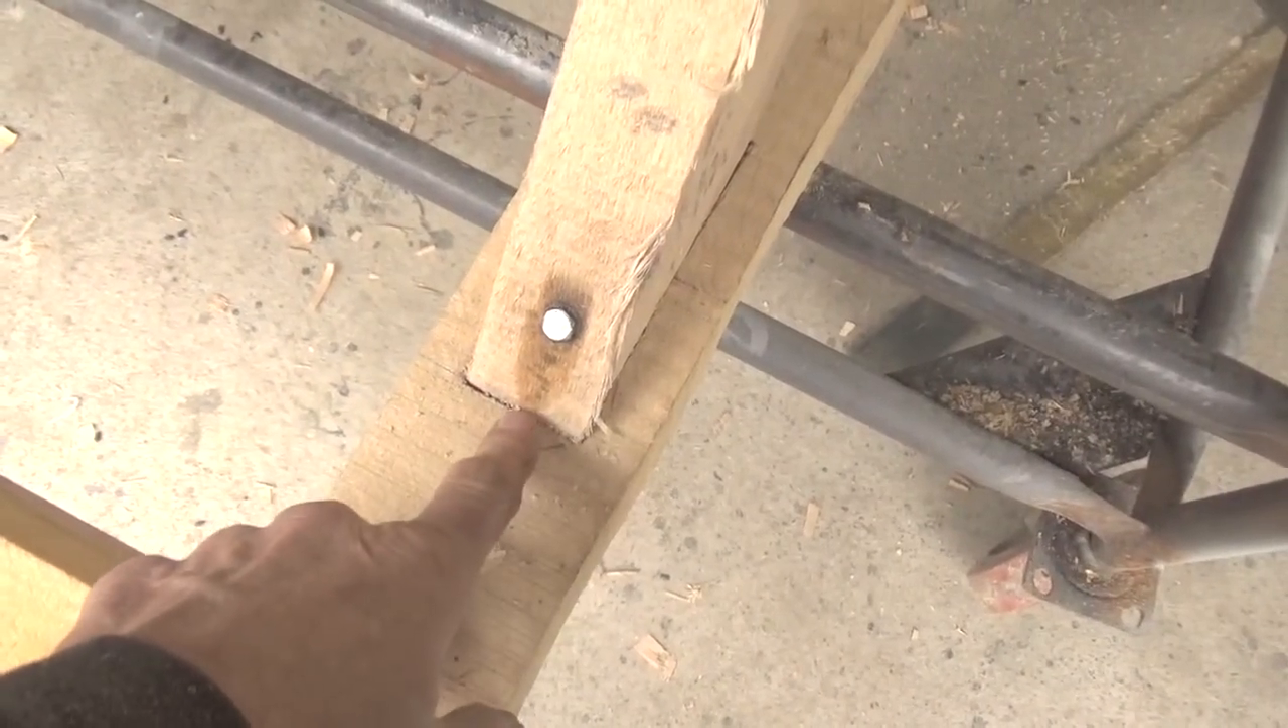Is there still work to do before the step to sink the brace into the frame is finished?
No.